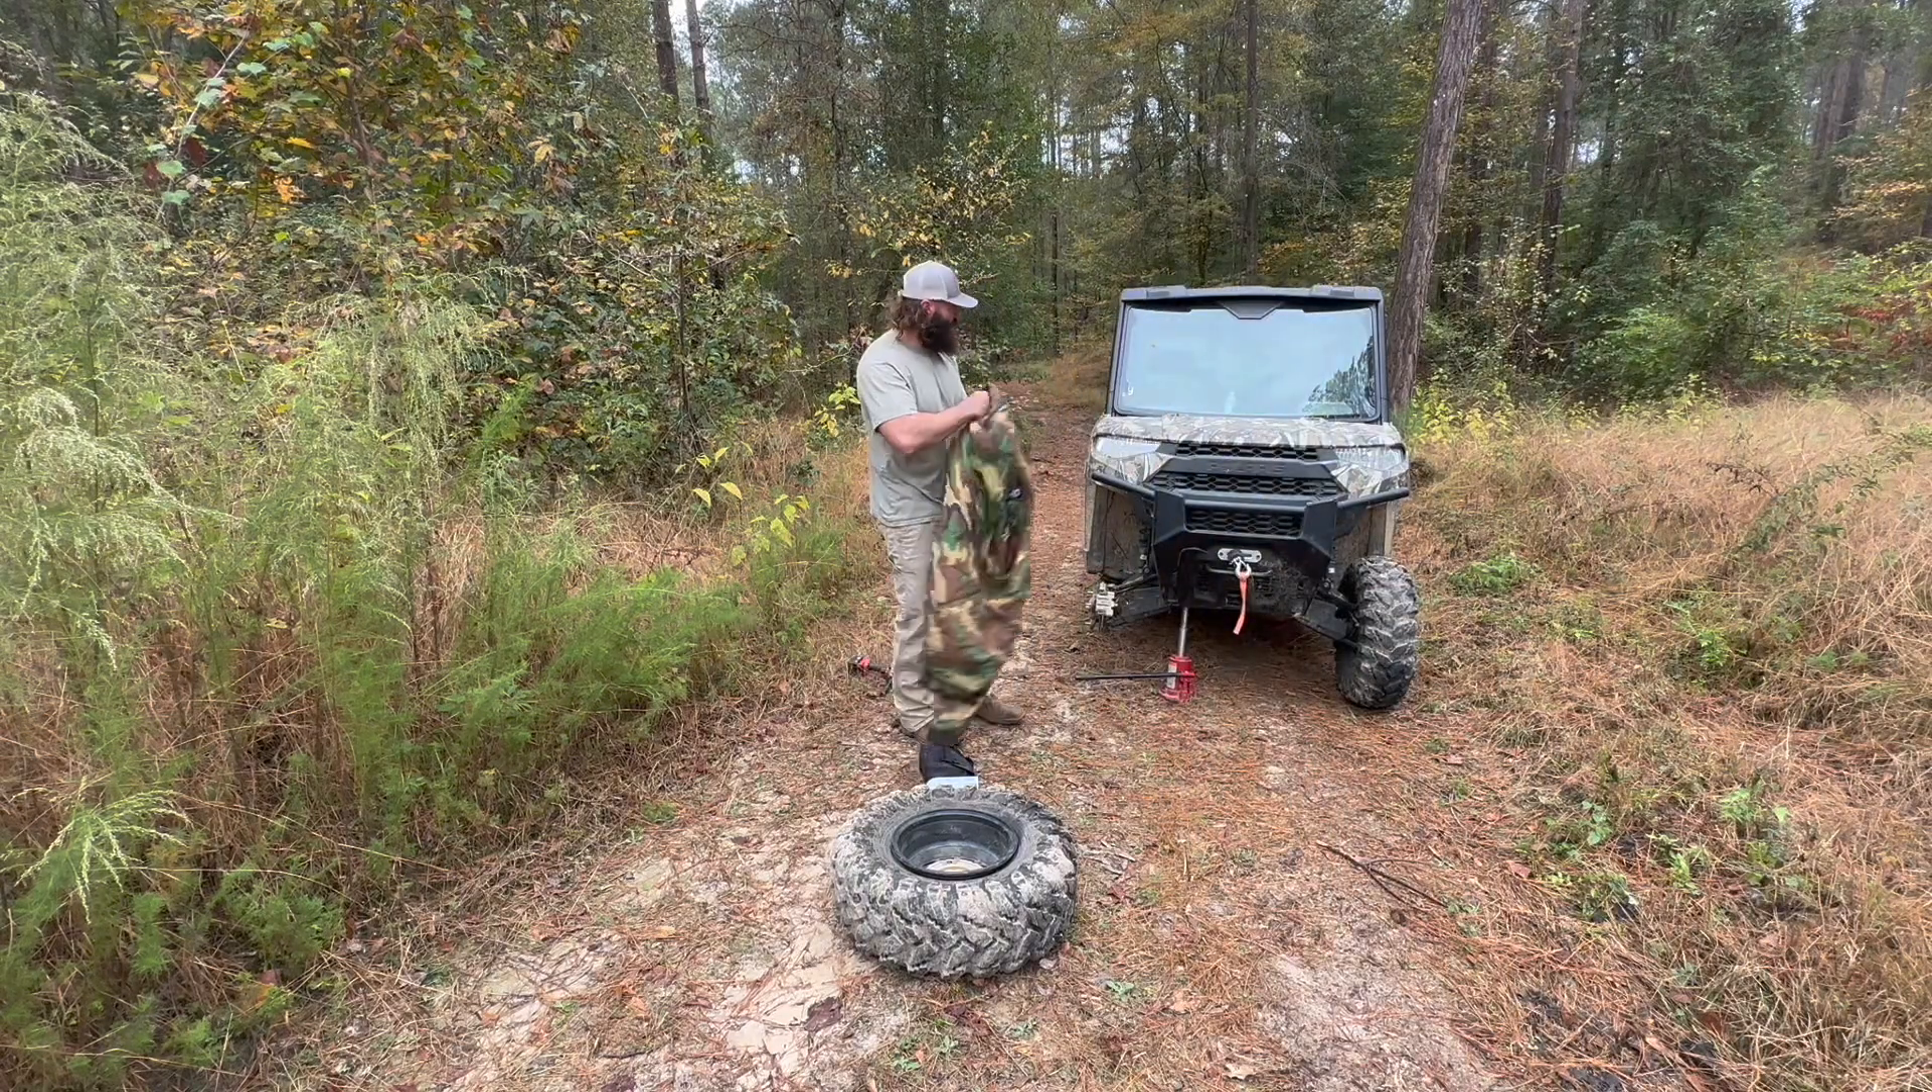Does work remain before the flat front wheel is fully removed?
No.